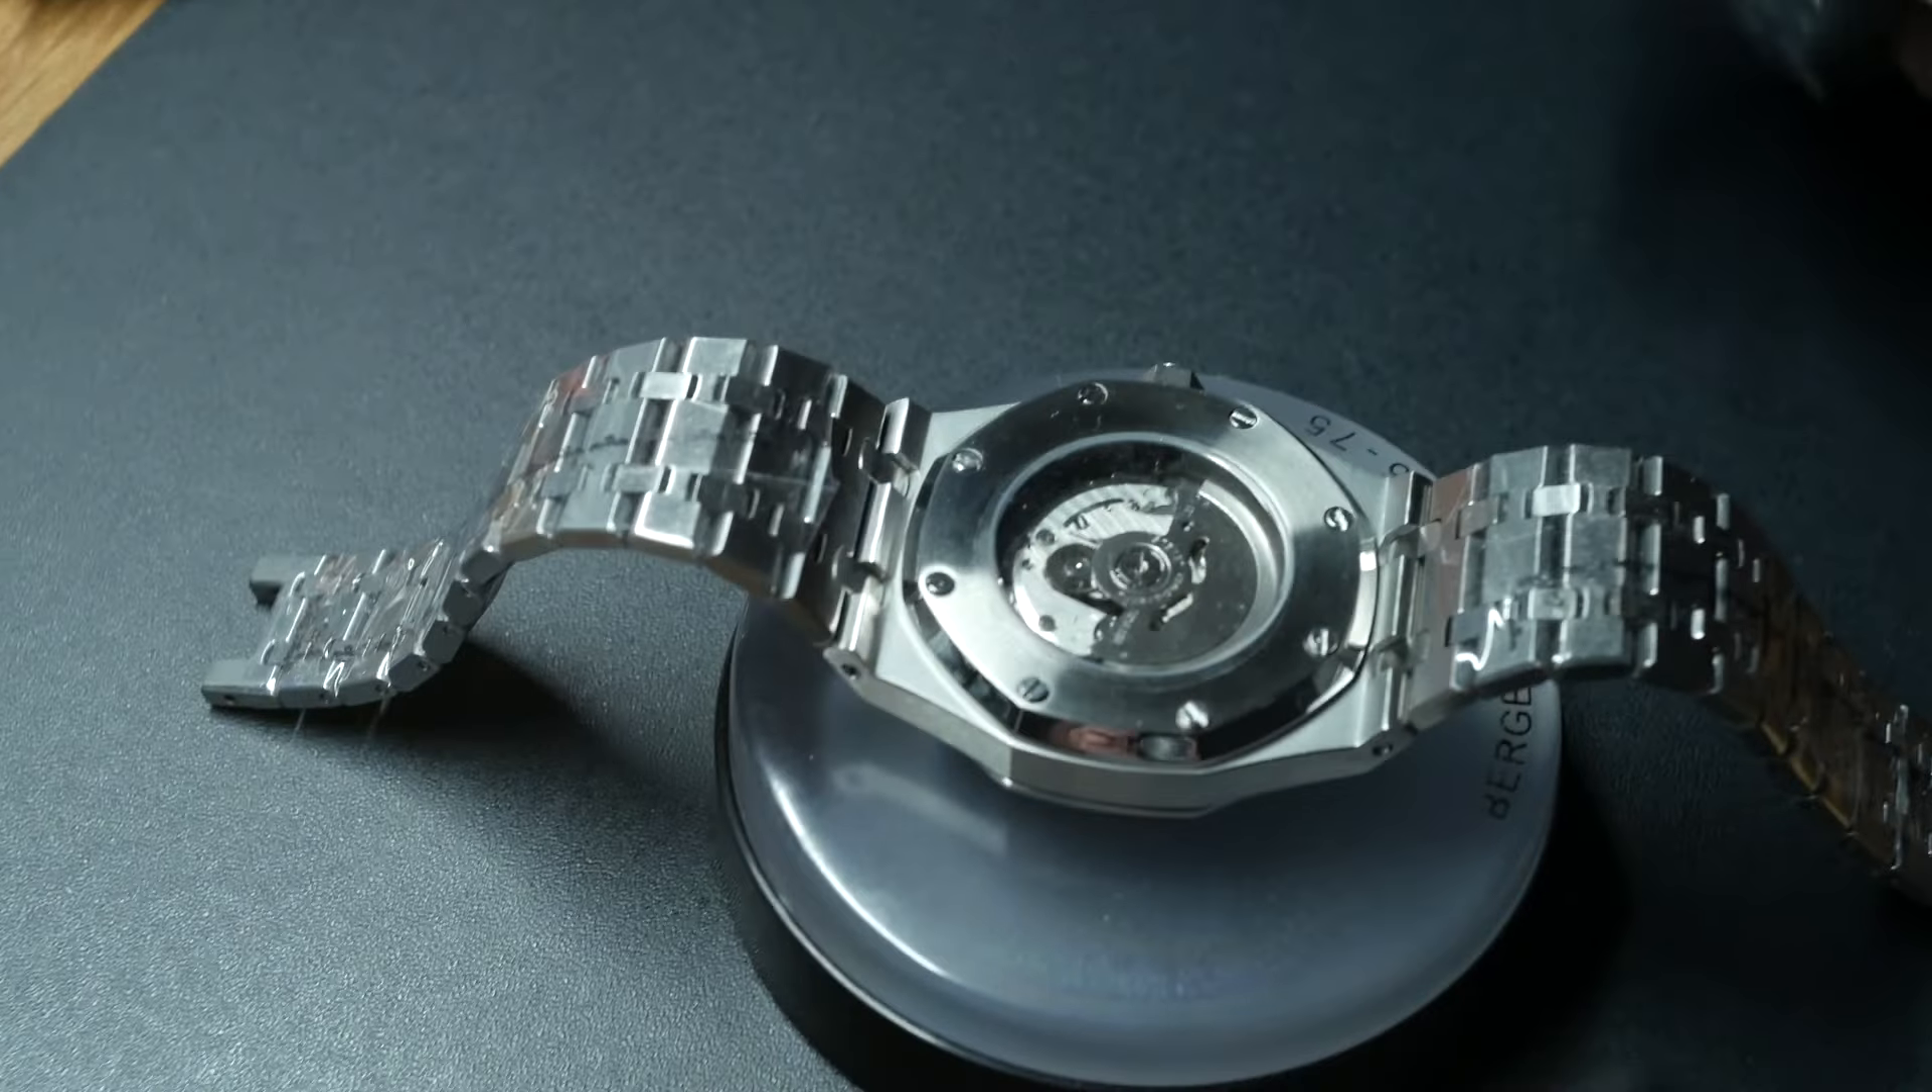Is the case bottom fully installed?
Yes.